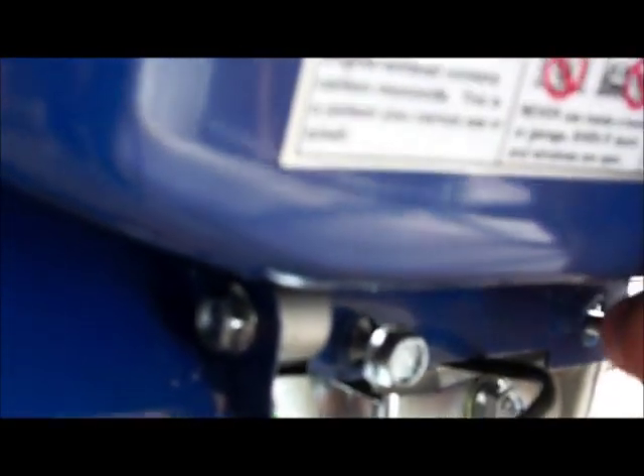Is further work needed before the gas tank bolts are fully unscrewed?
Yes.